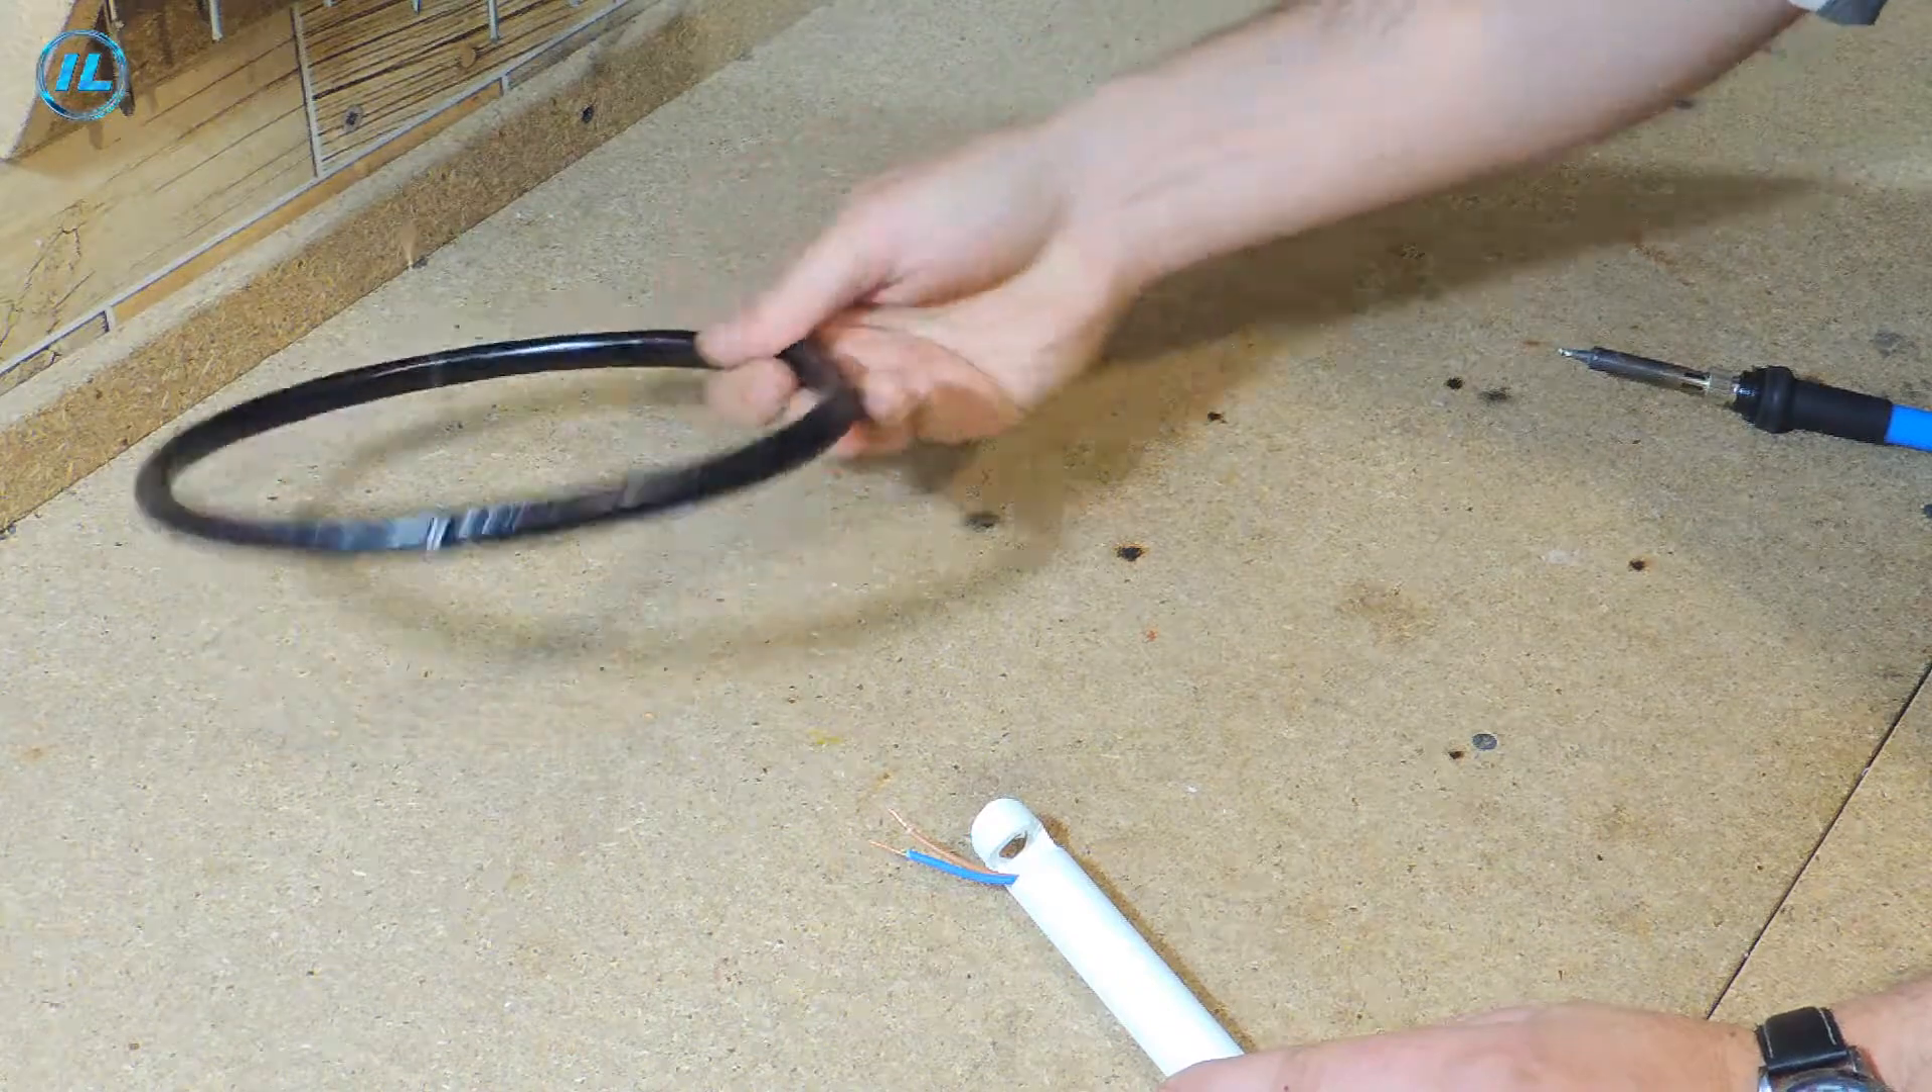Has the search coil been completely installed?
No.